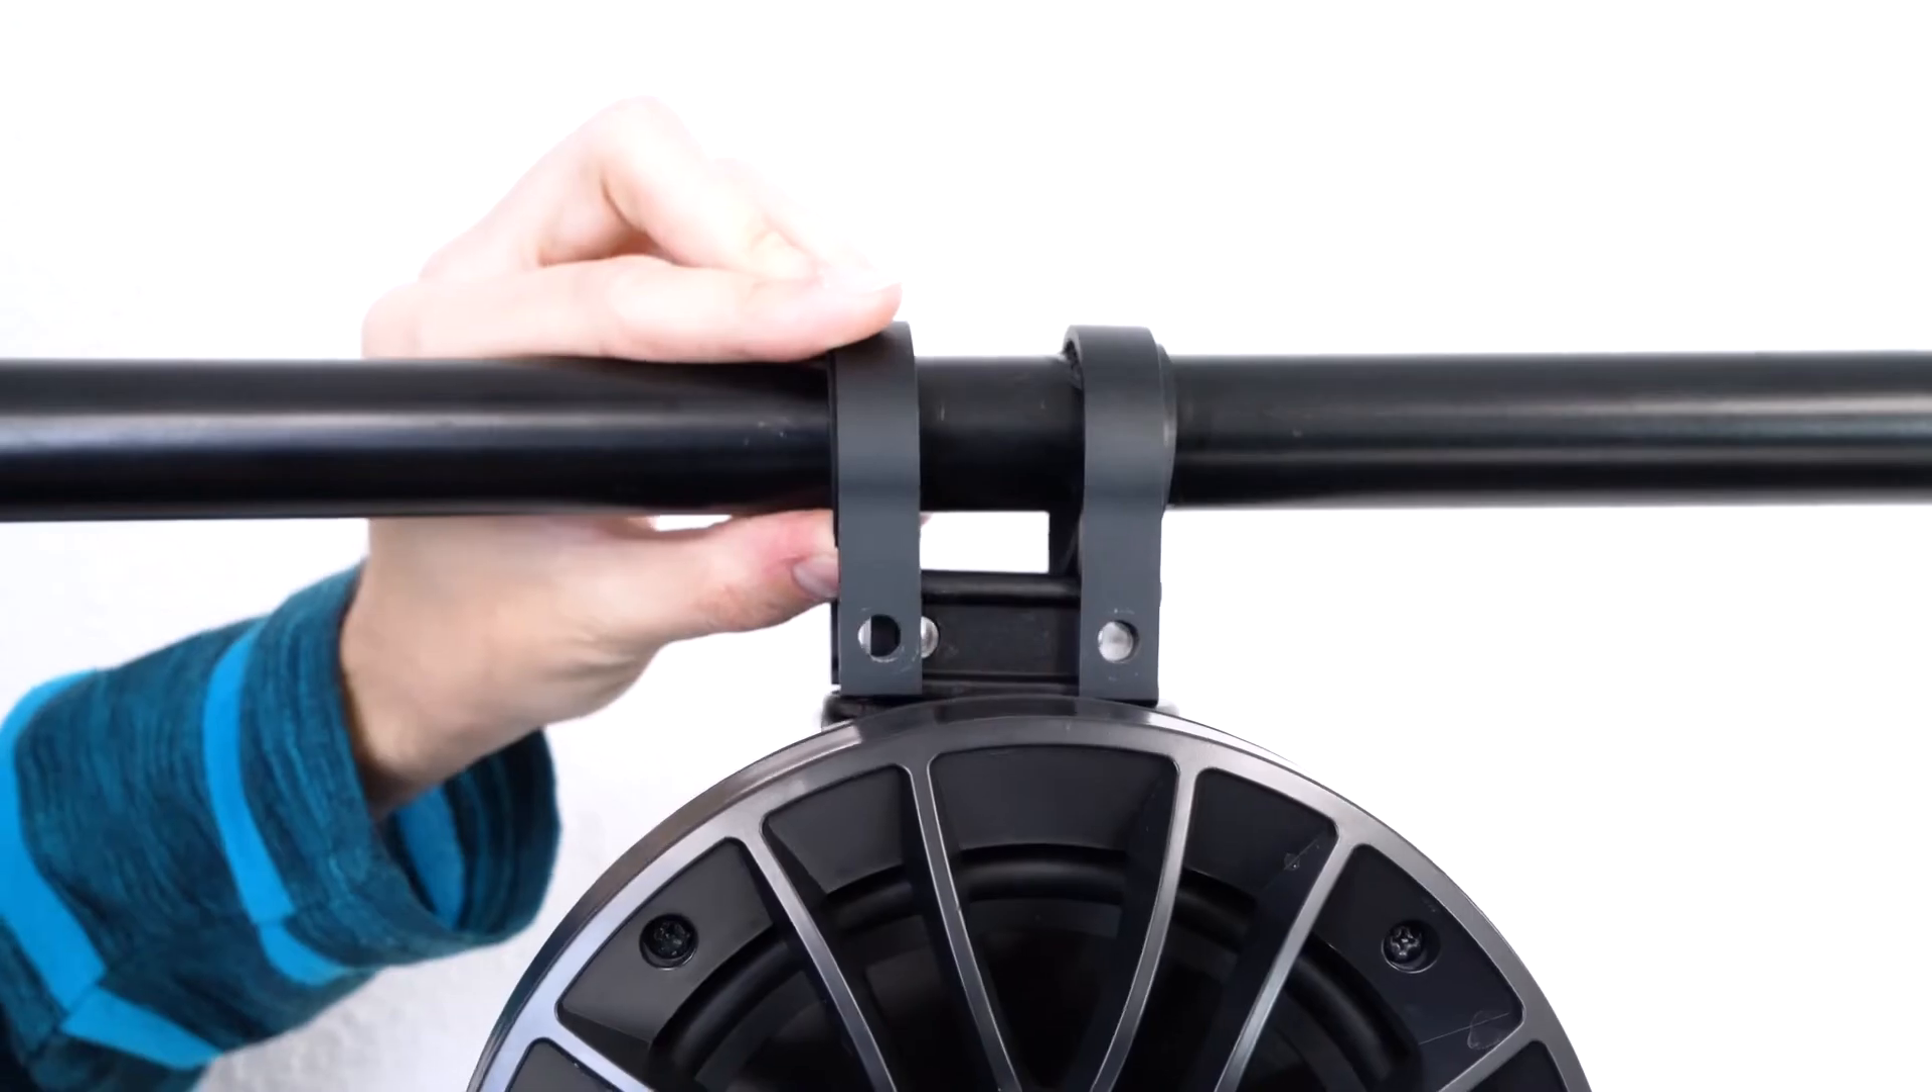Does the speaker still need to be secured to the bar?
Yes.